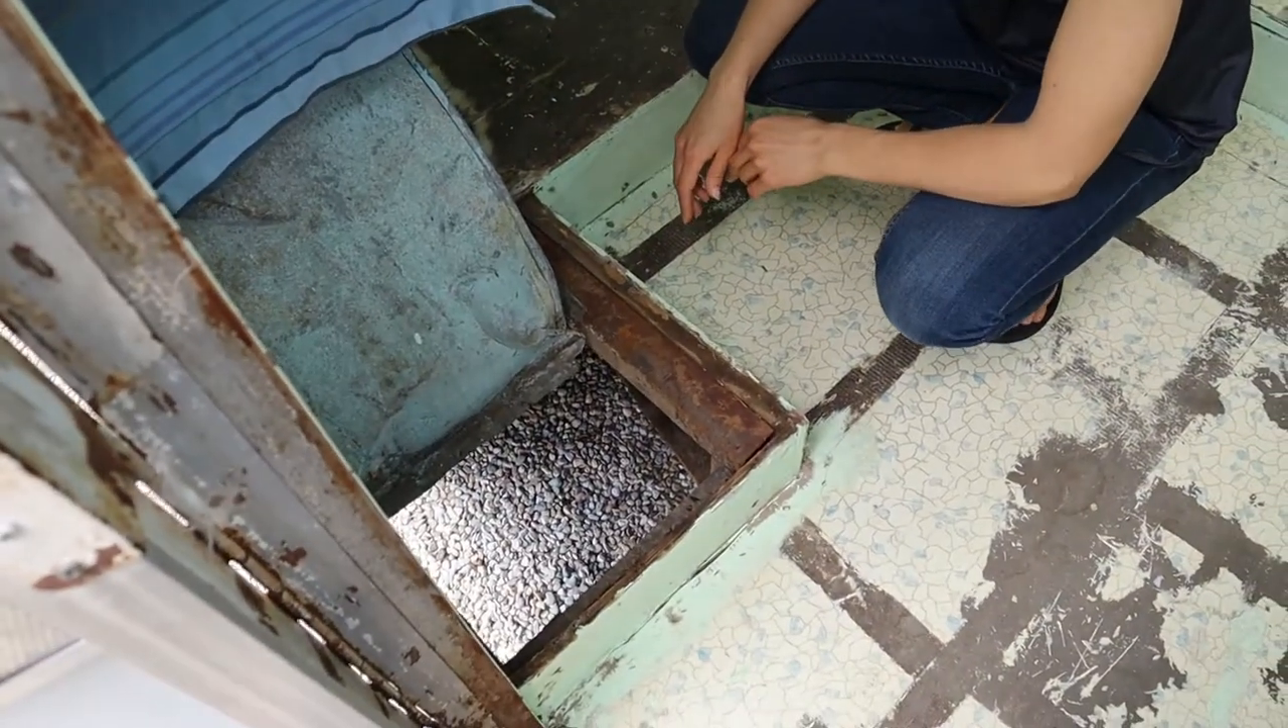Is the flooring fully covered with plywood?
No.